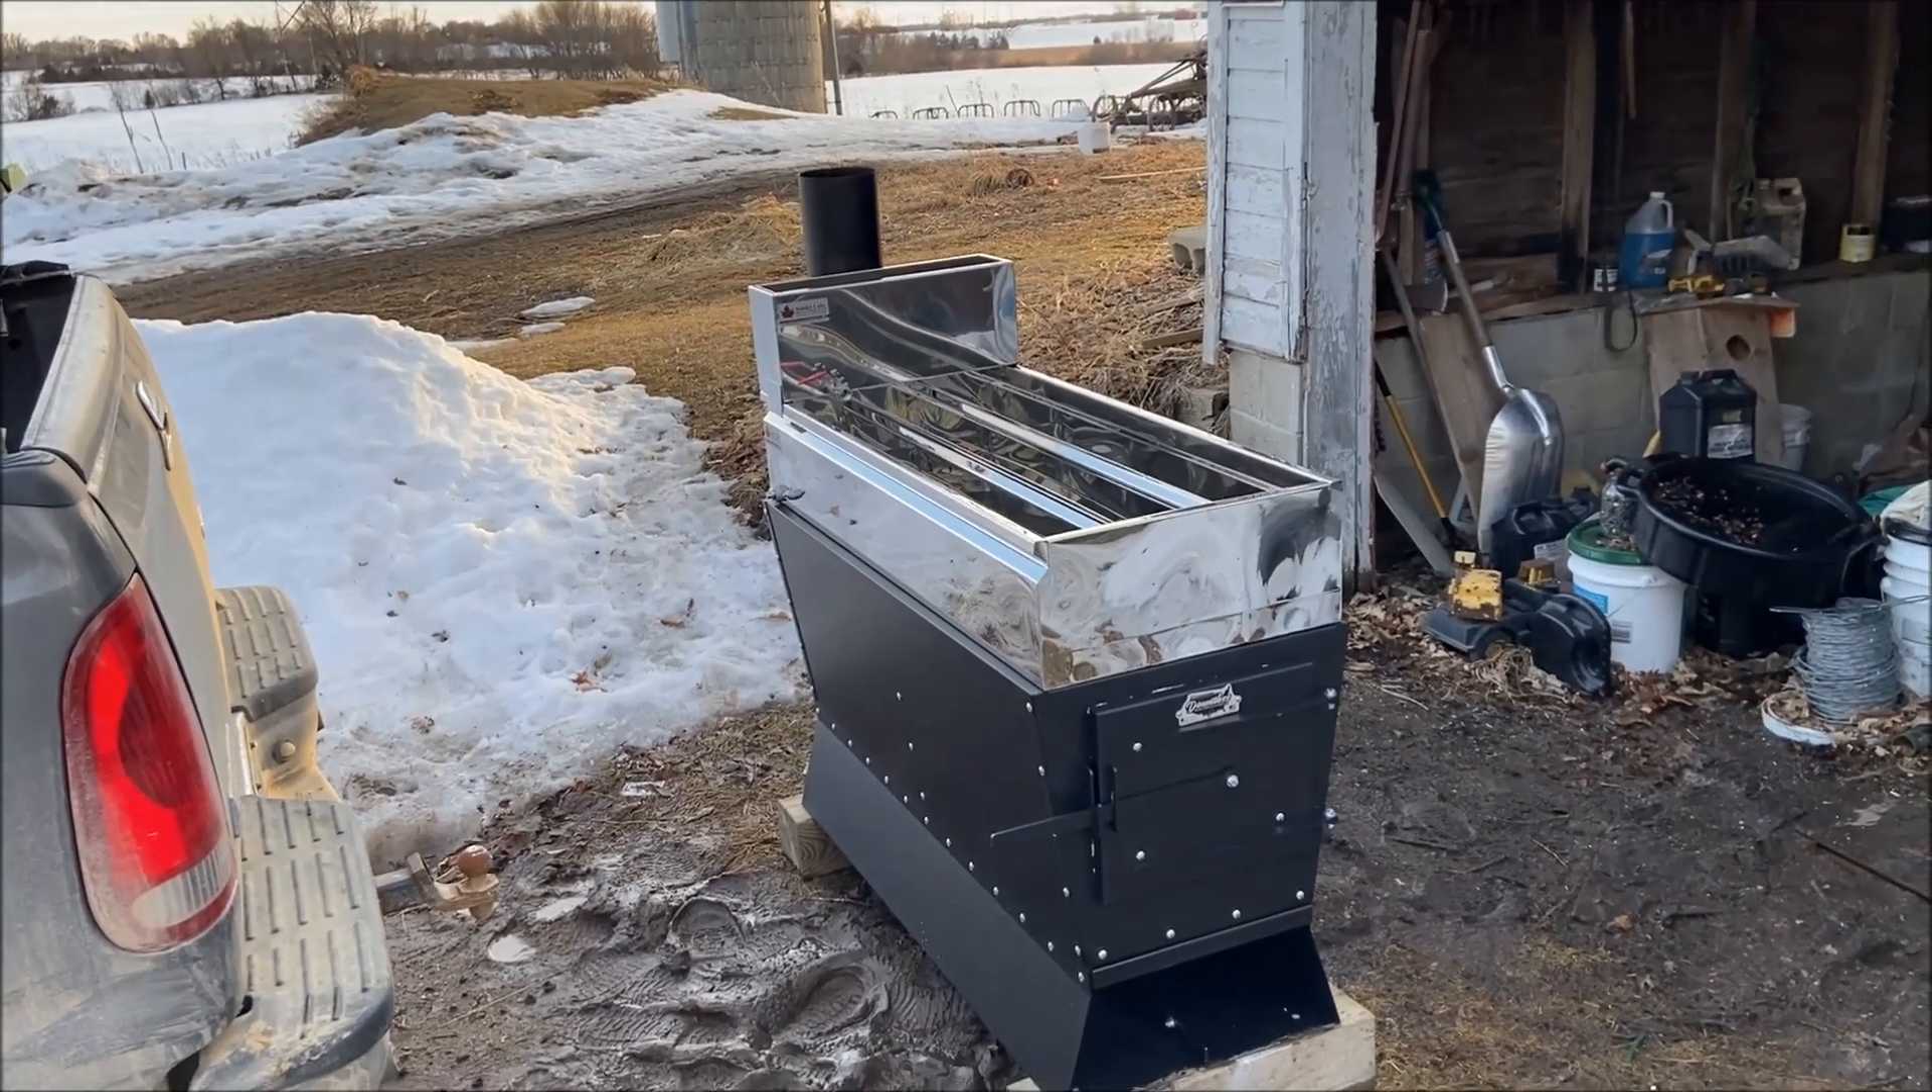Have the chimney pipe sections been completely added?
No.